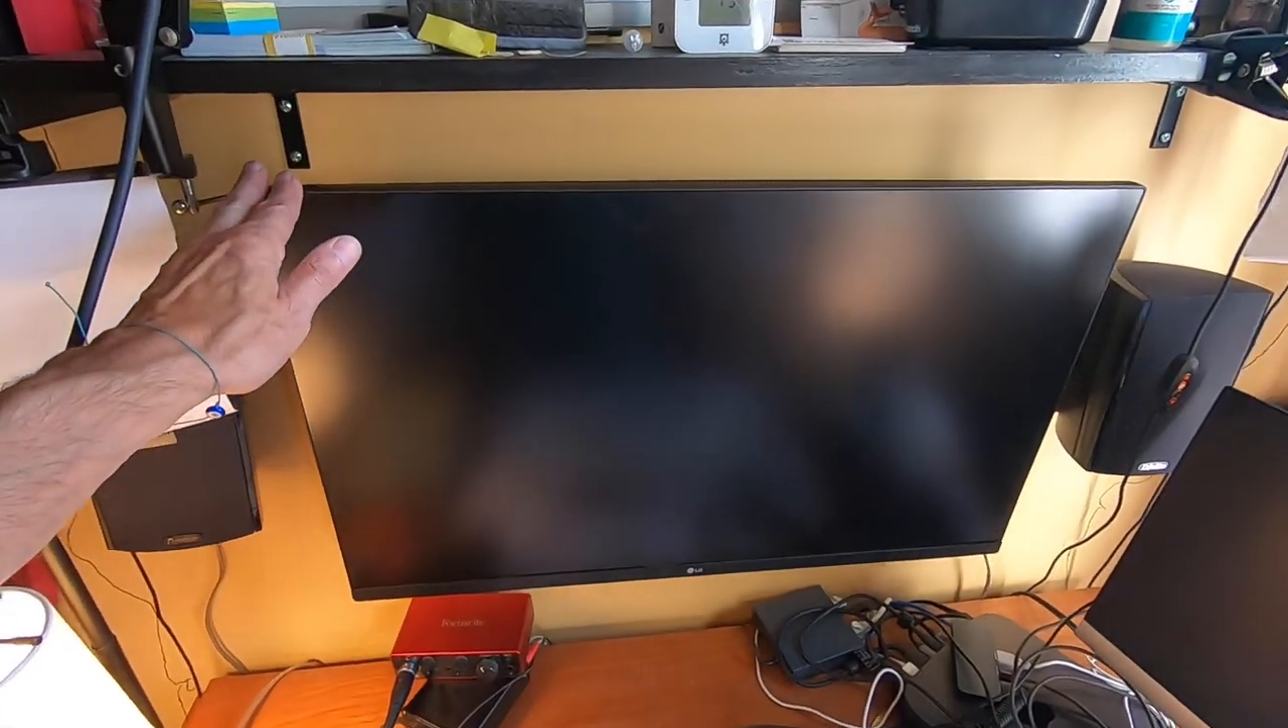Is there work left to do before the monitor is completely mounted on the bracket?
No.